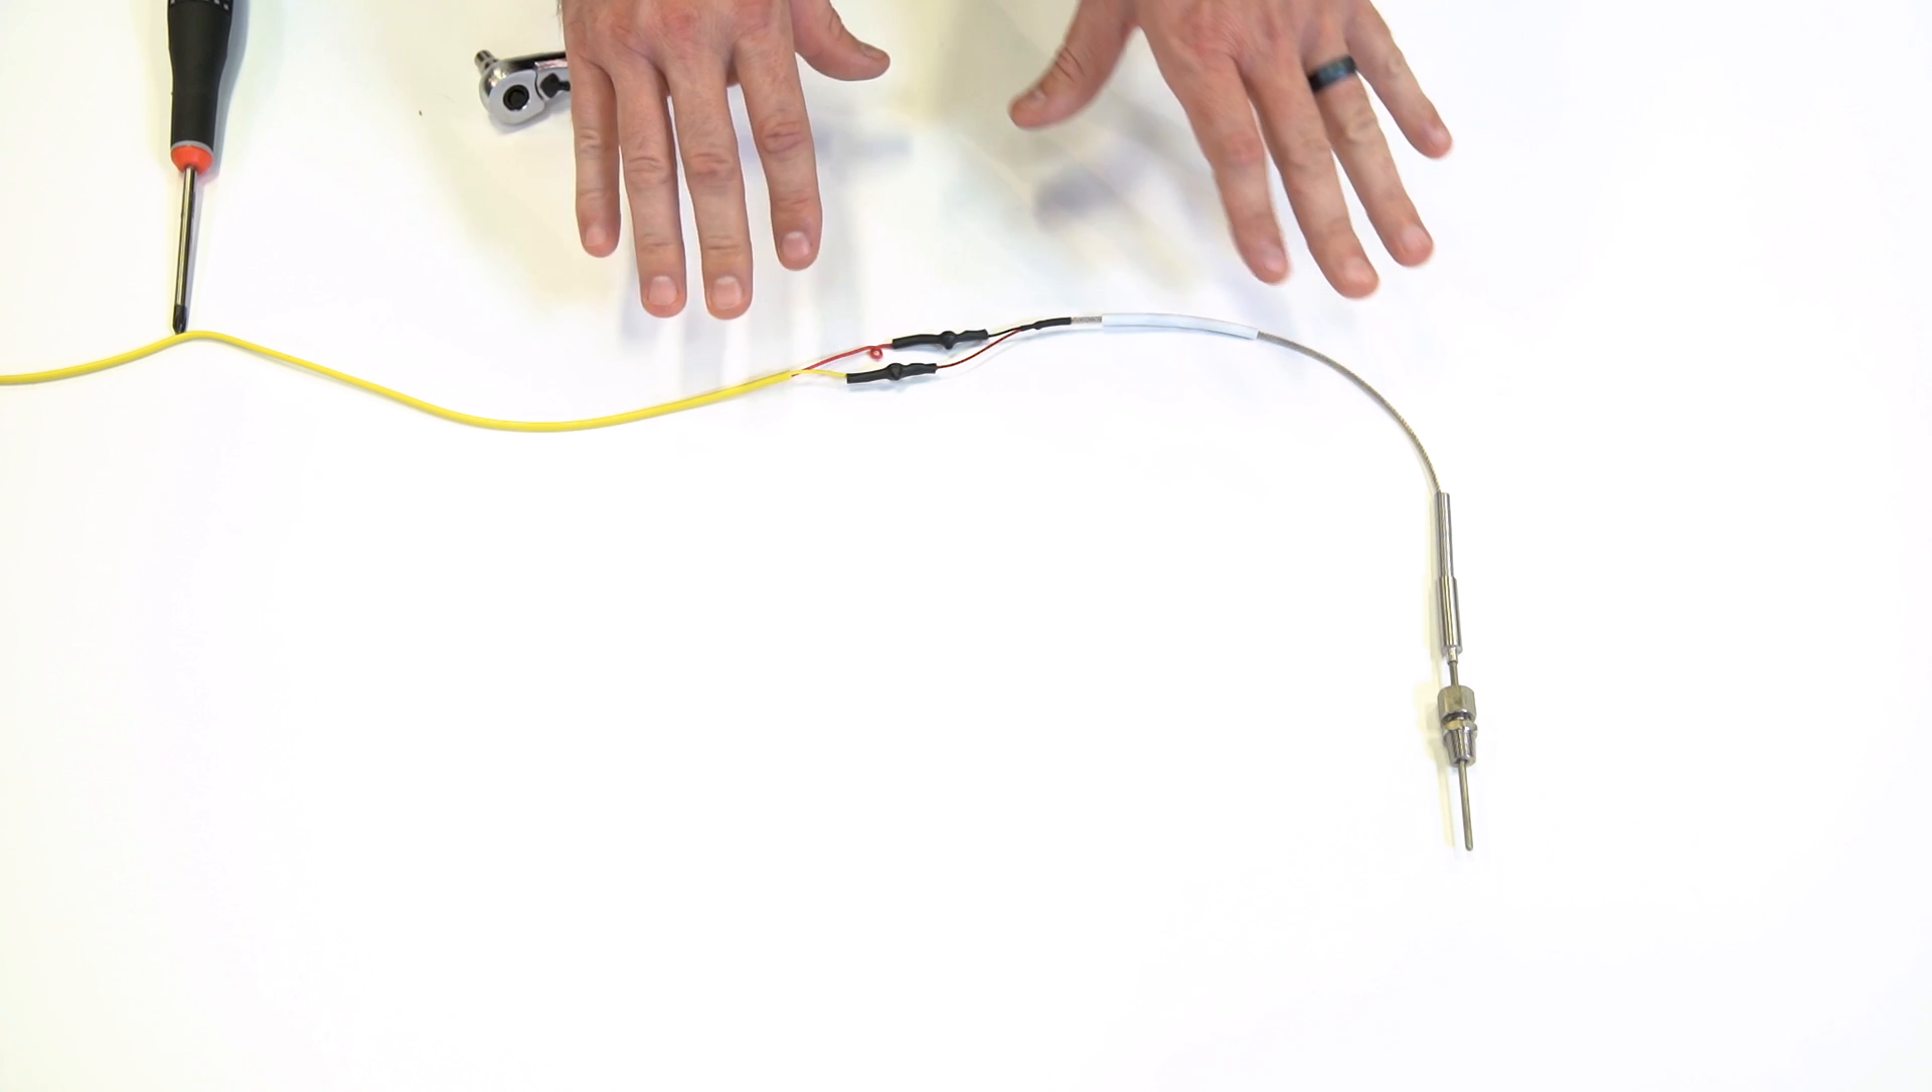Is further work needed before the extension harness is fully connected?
No.